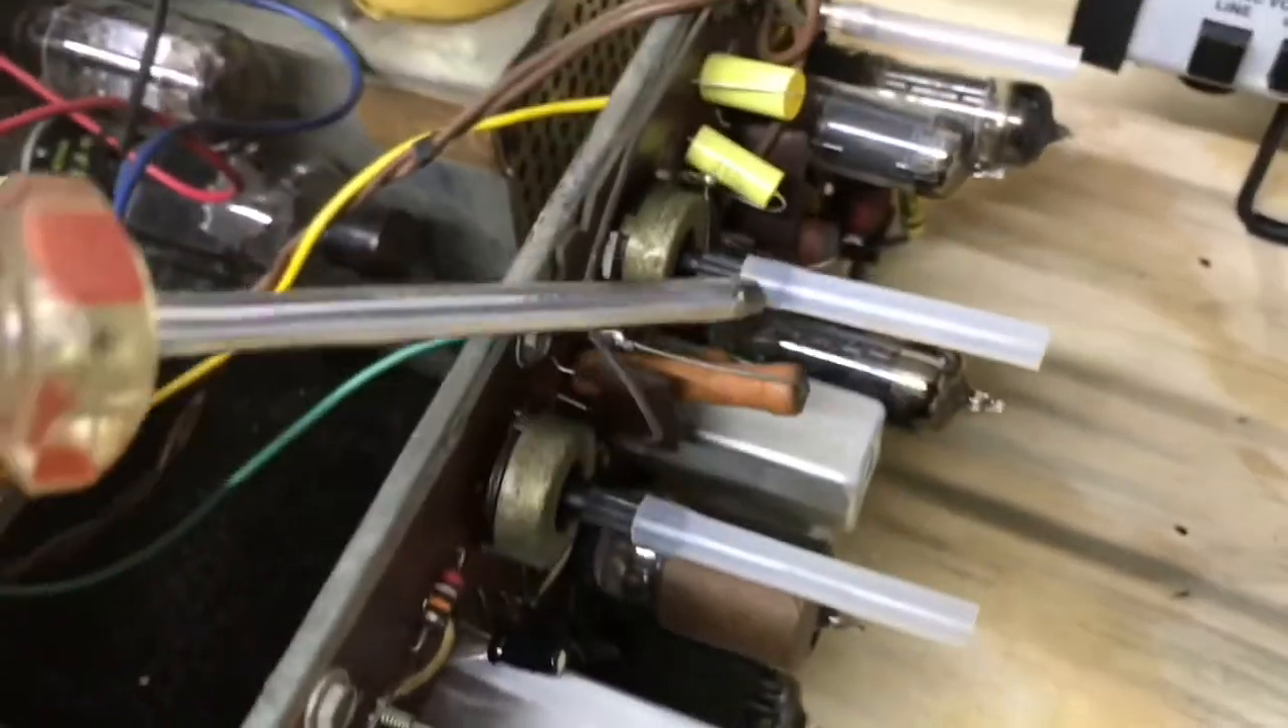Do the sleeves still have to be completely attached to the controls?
No.